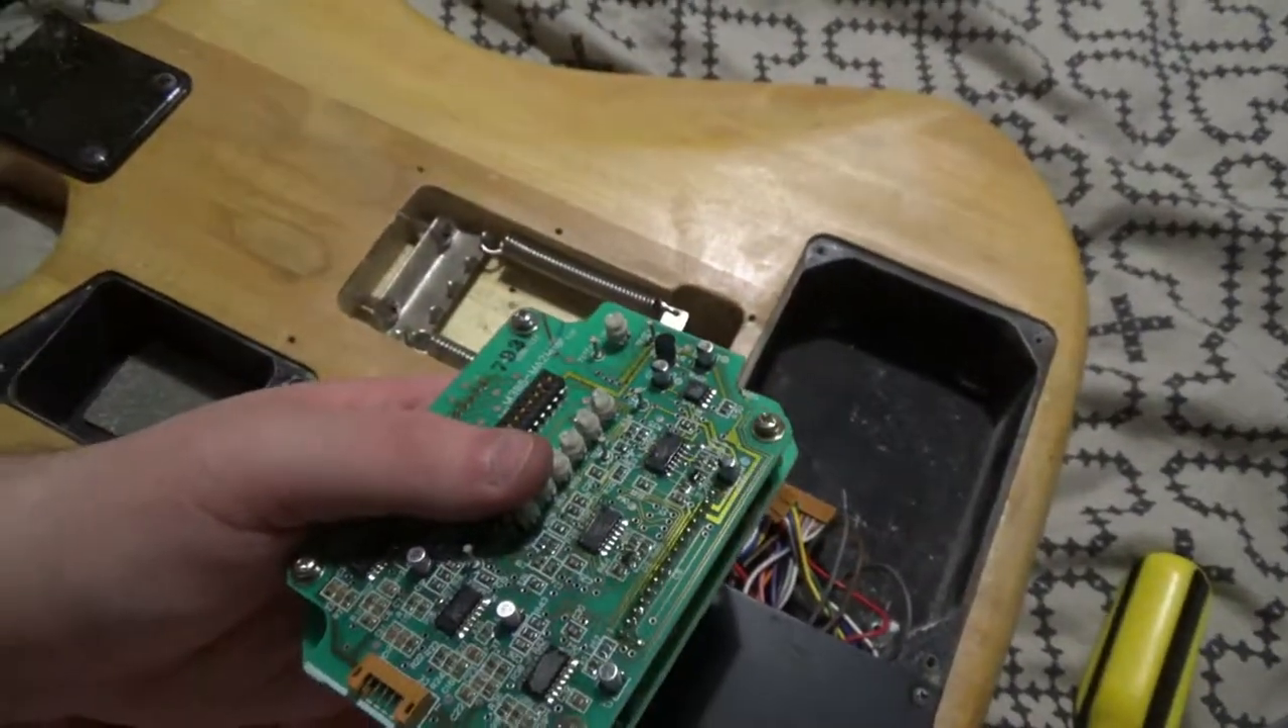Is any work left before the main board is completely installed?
Yes.